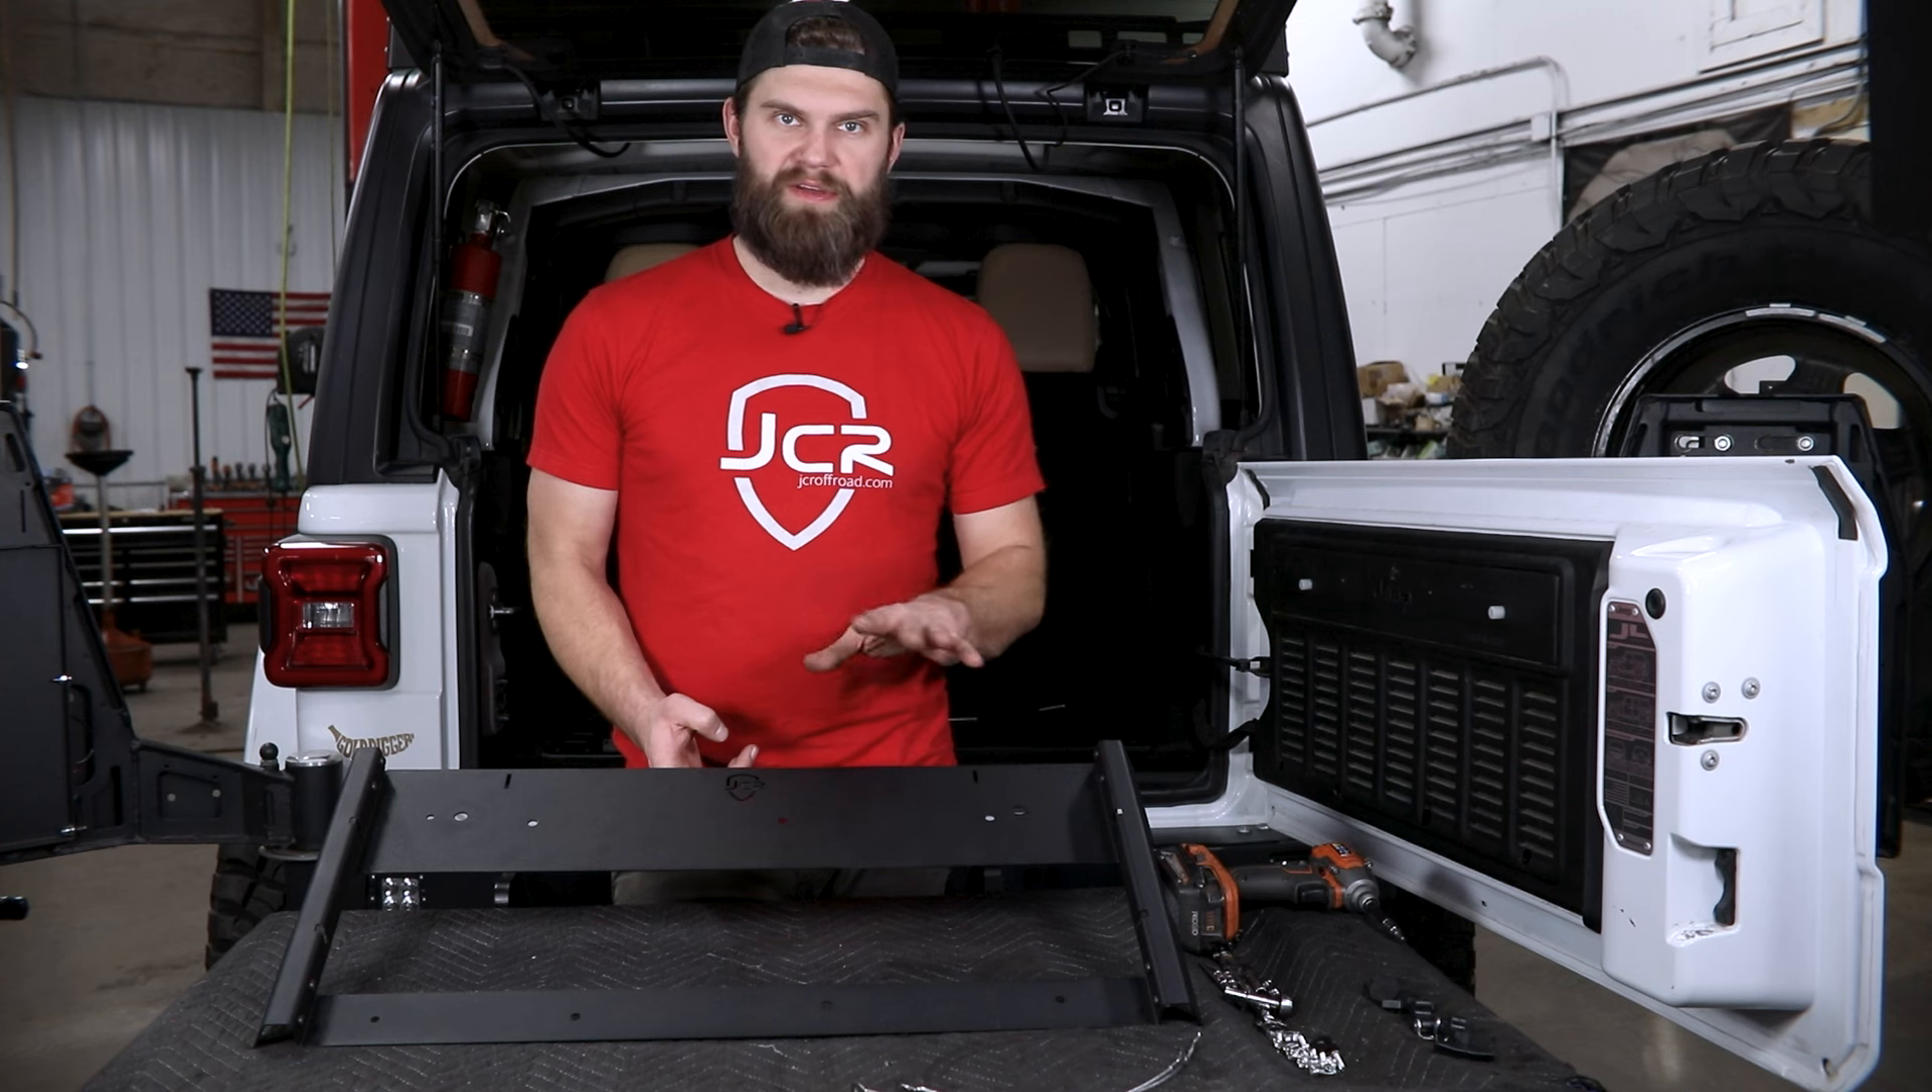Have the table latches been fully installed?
No.